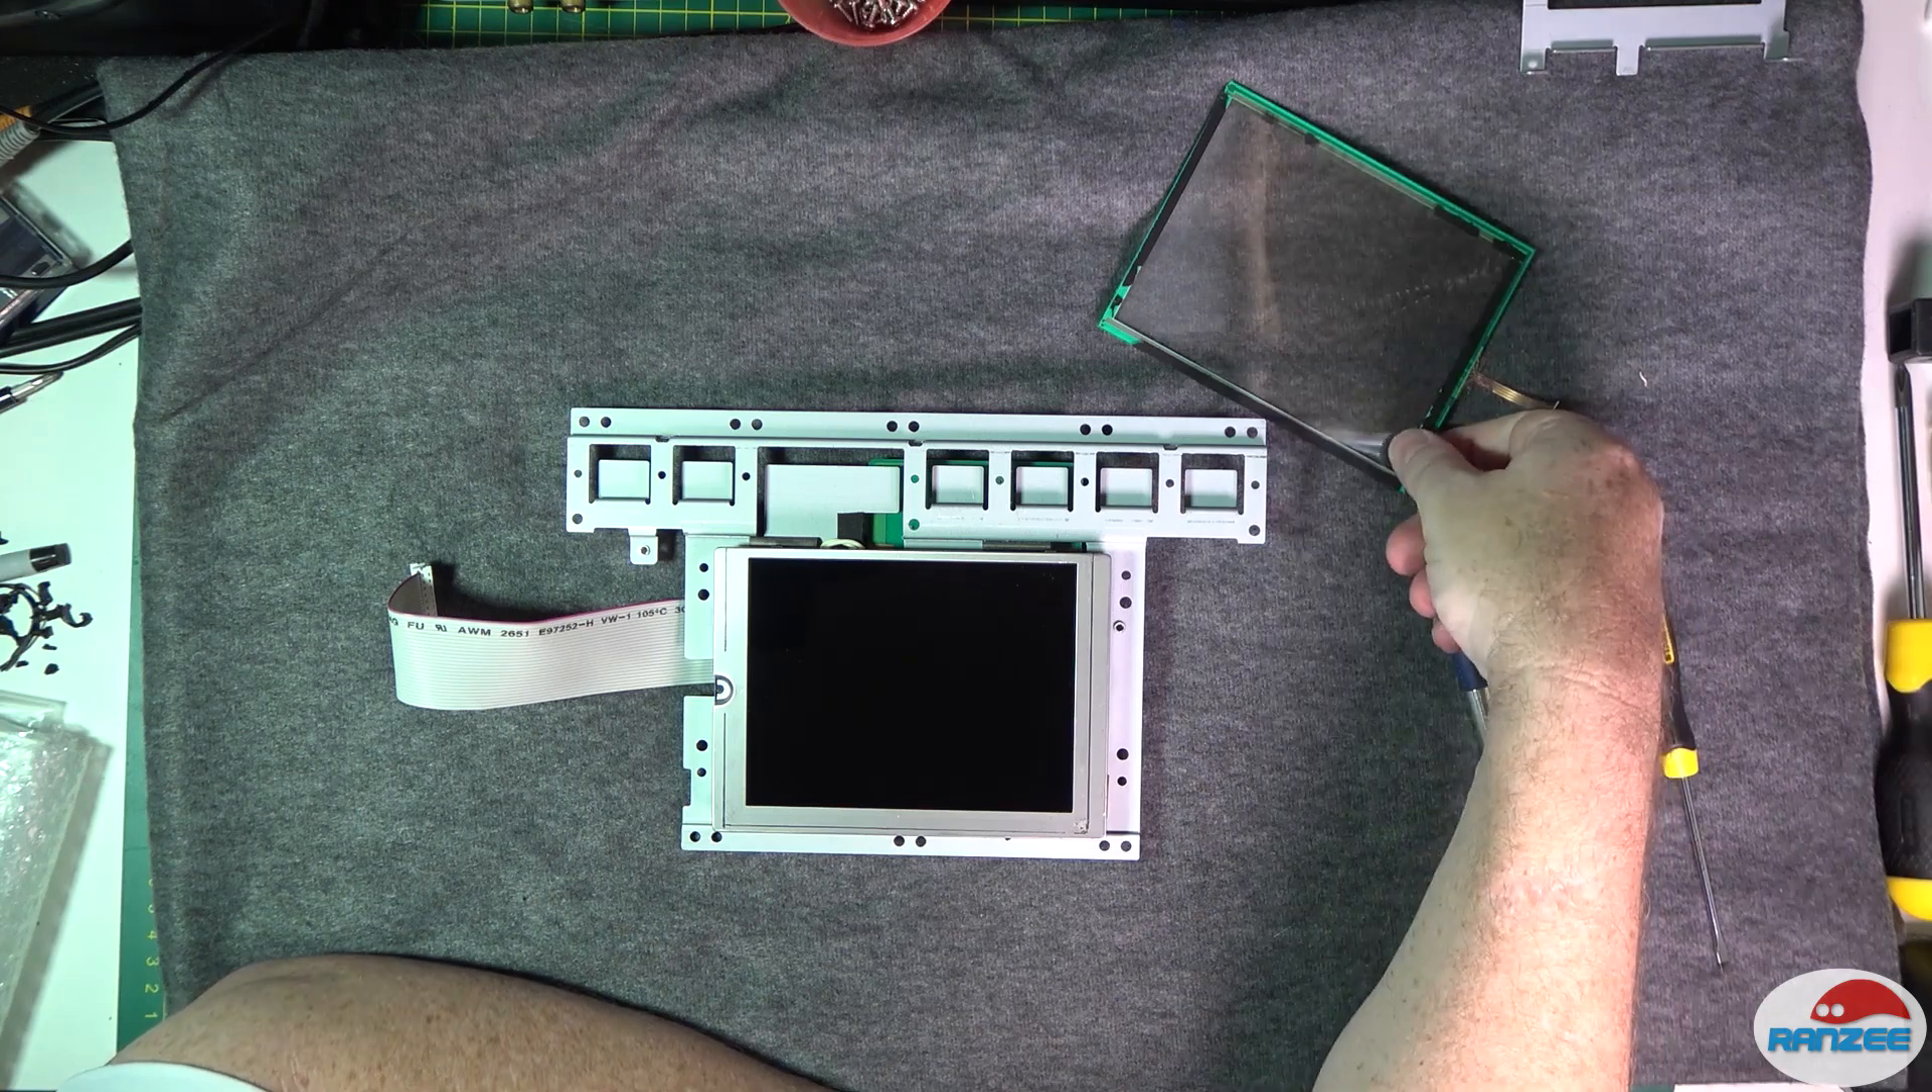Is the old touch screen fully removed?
Yes.